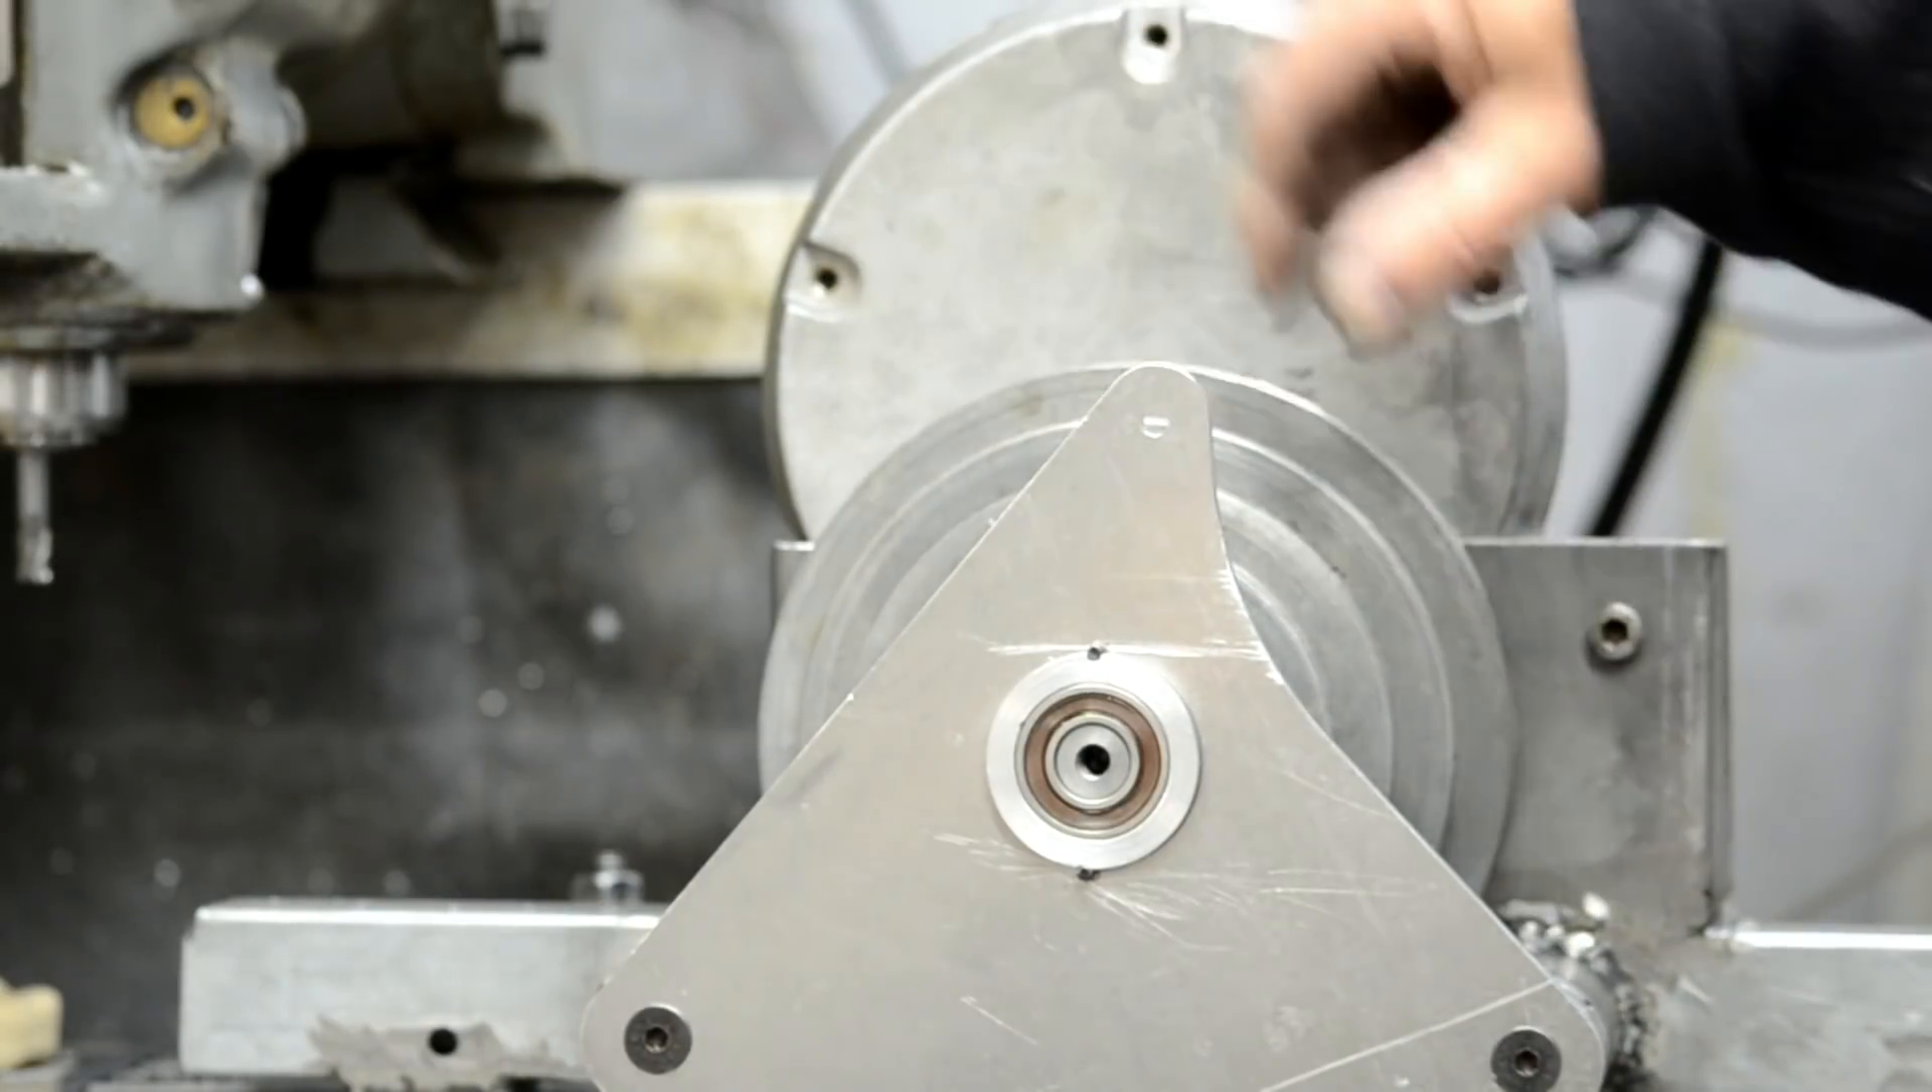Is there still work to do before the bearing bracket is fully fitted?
No.